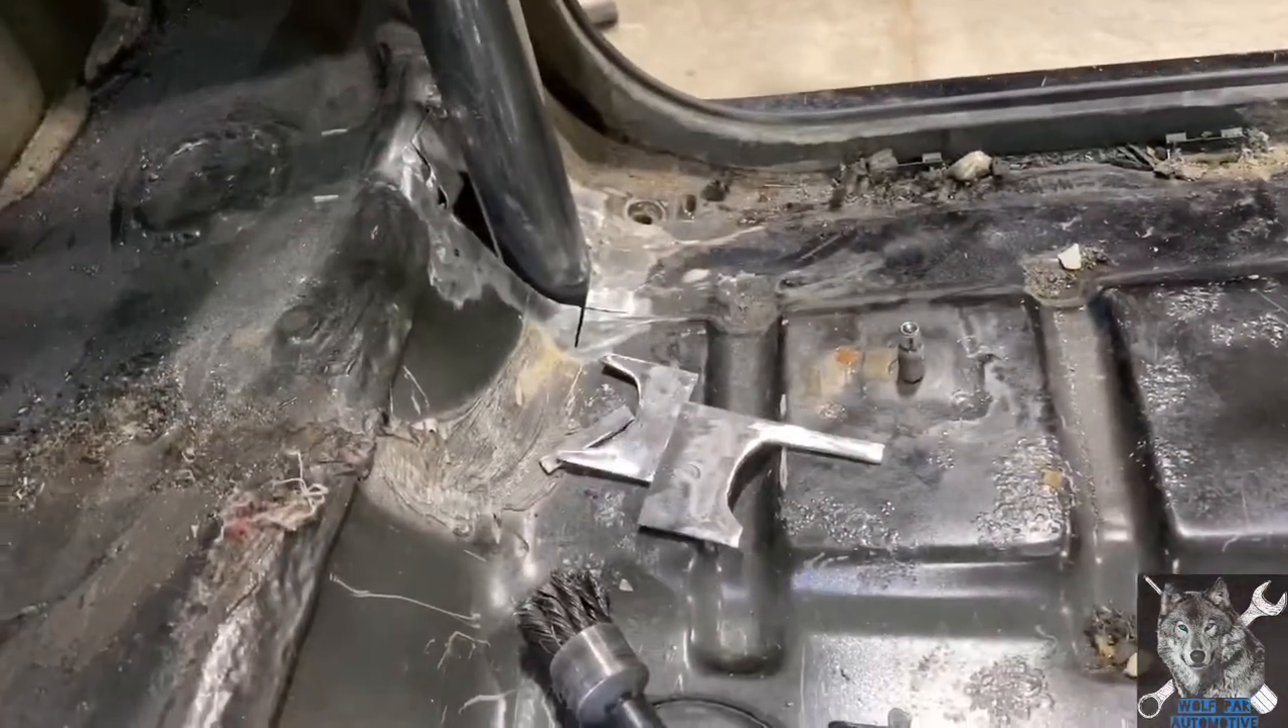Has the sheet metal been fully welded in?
No.